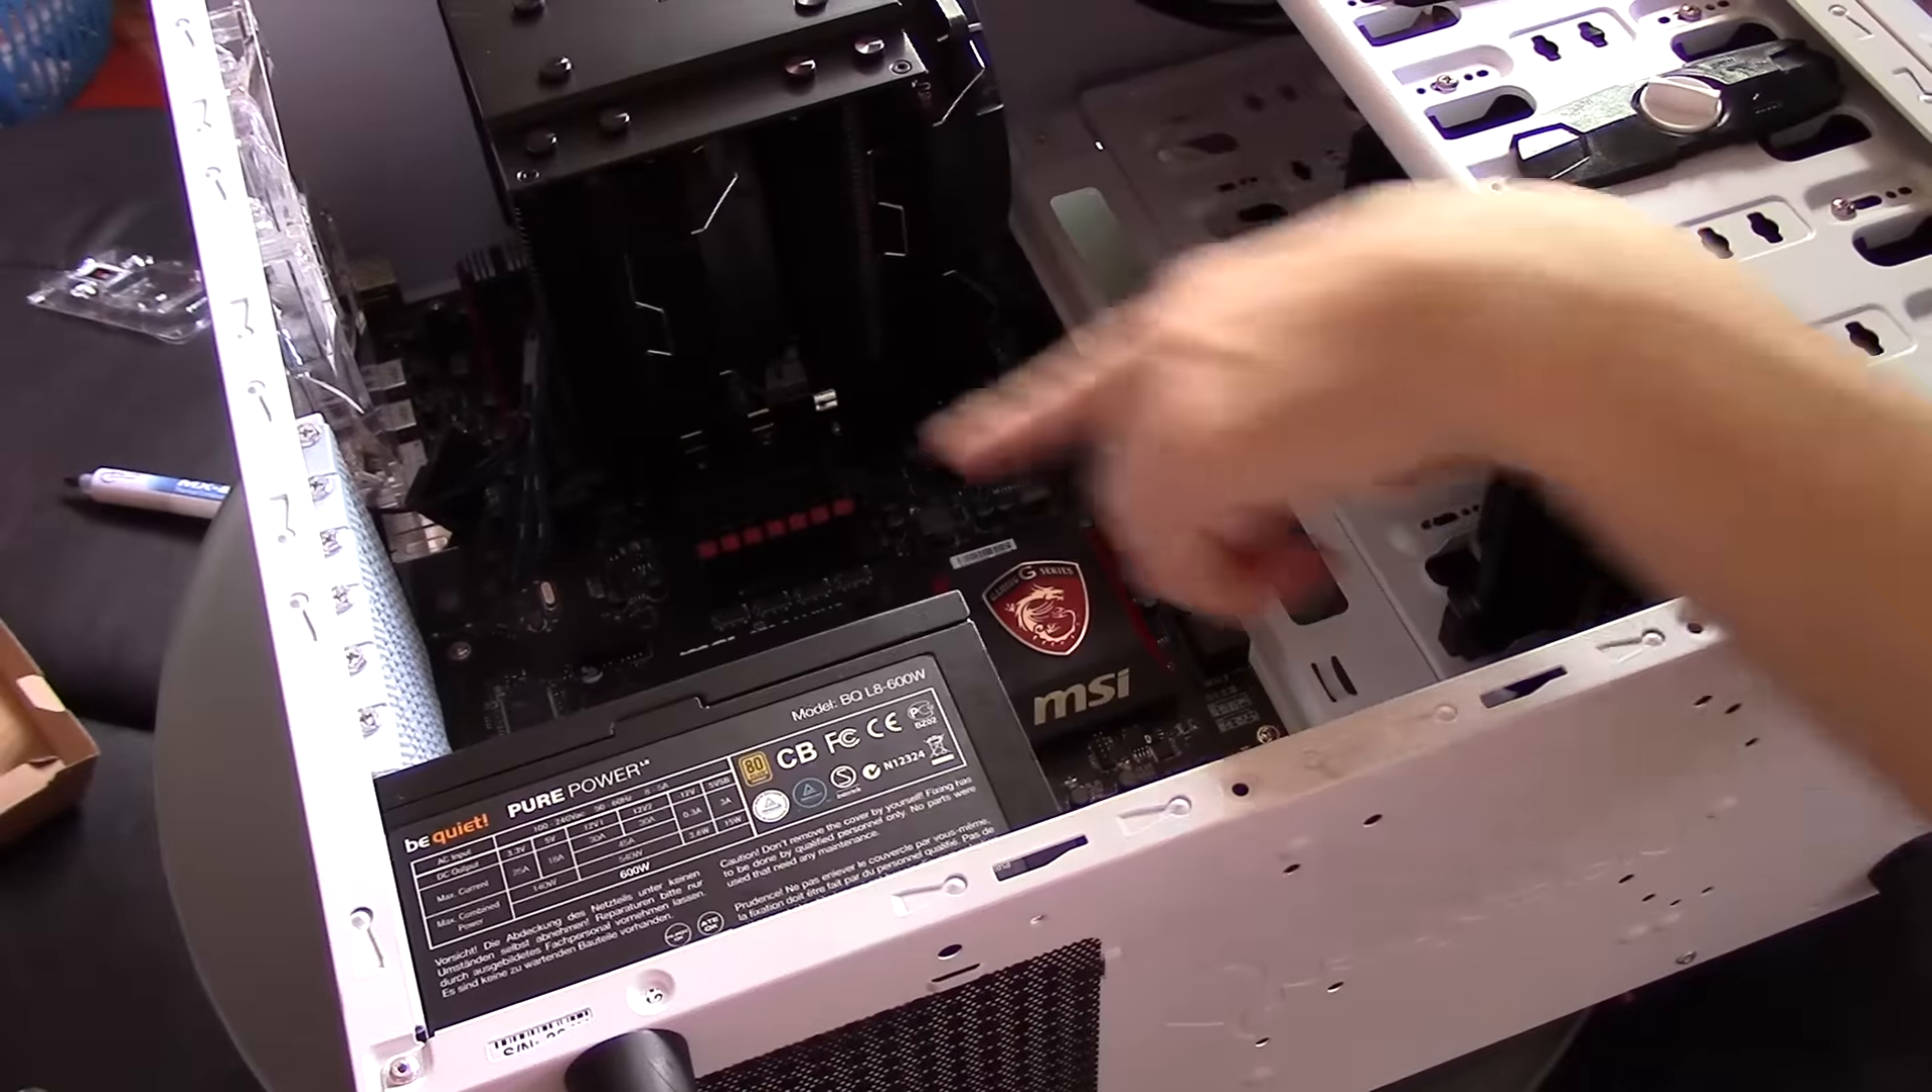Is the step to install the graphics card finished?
No.